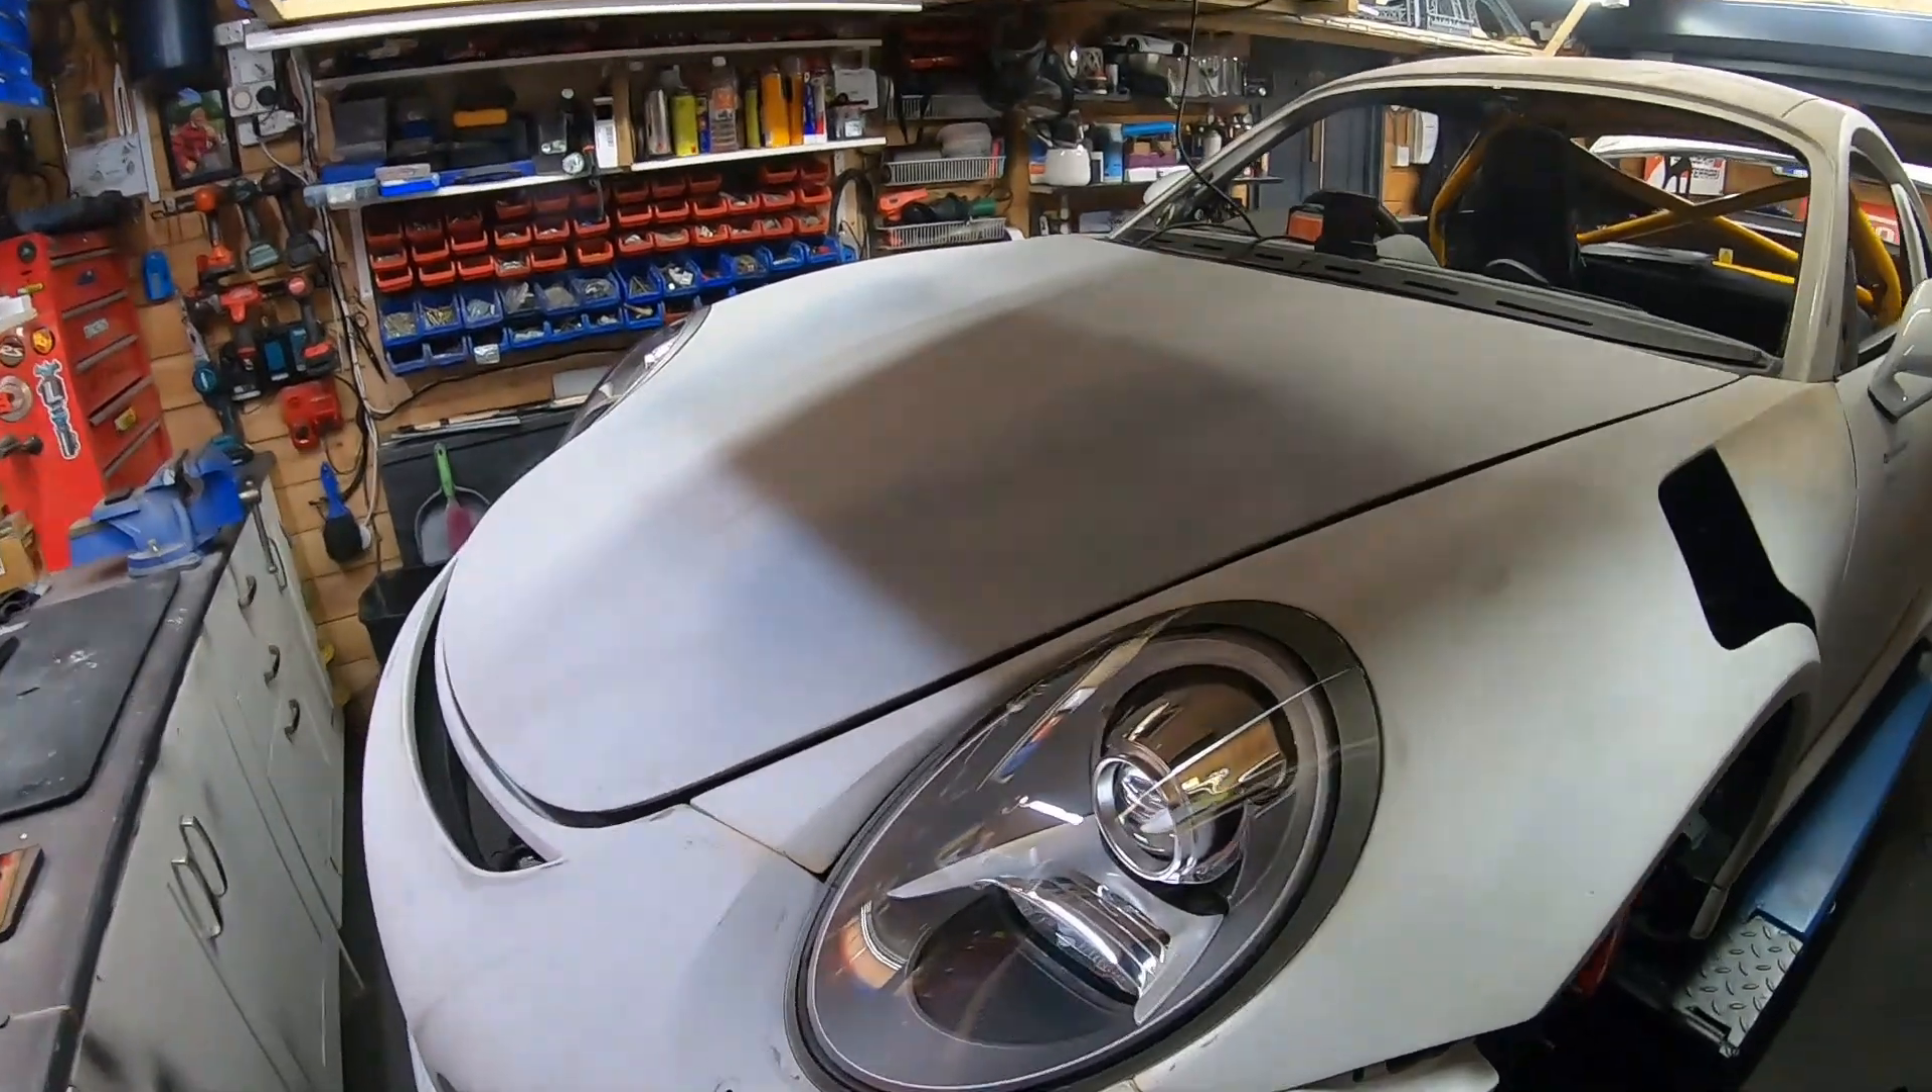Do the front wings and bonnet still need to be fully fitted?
No.